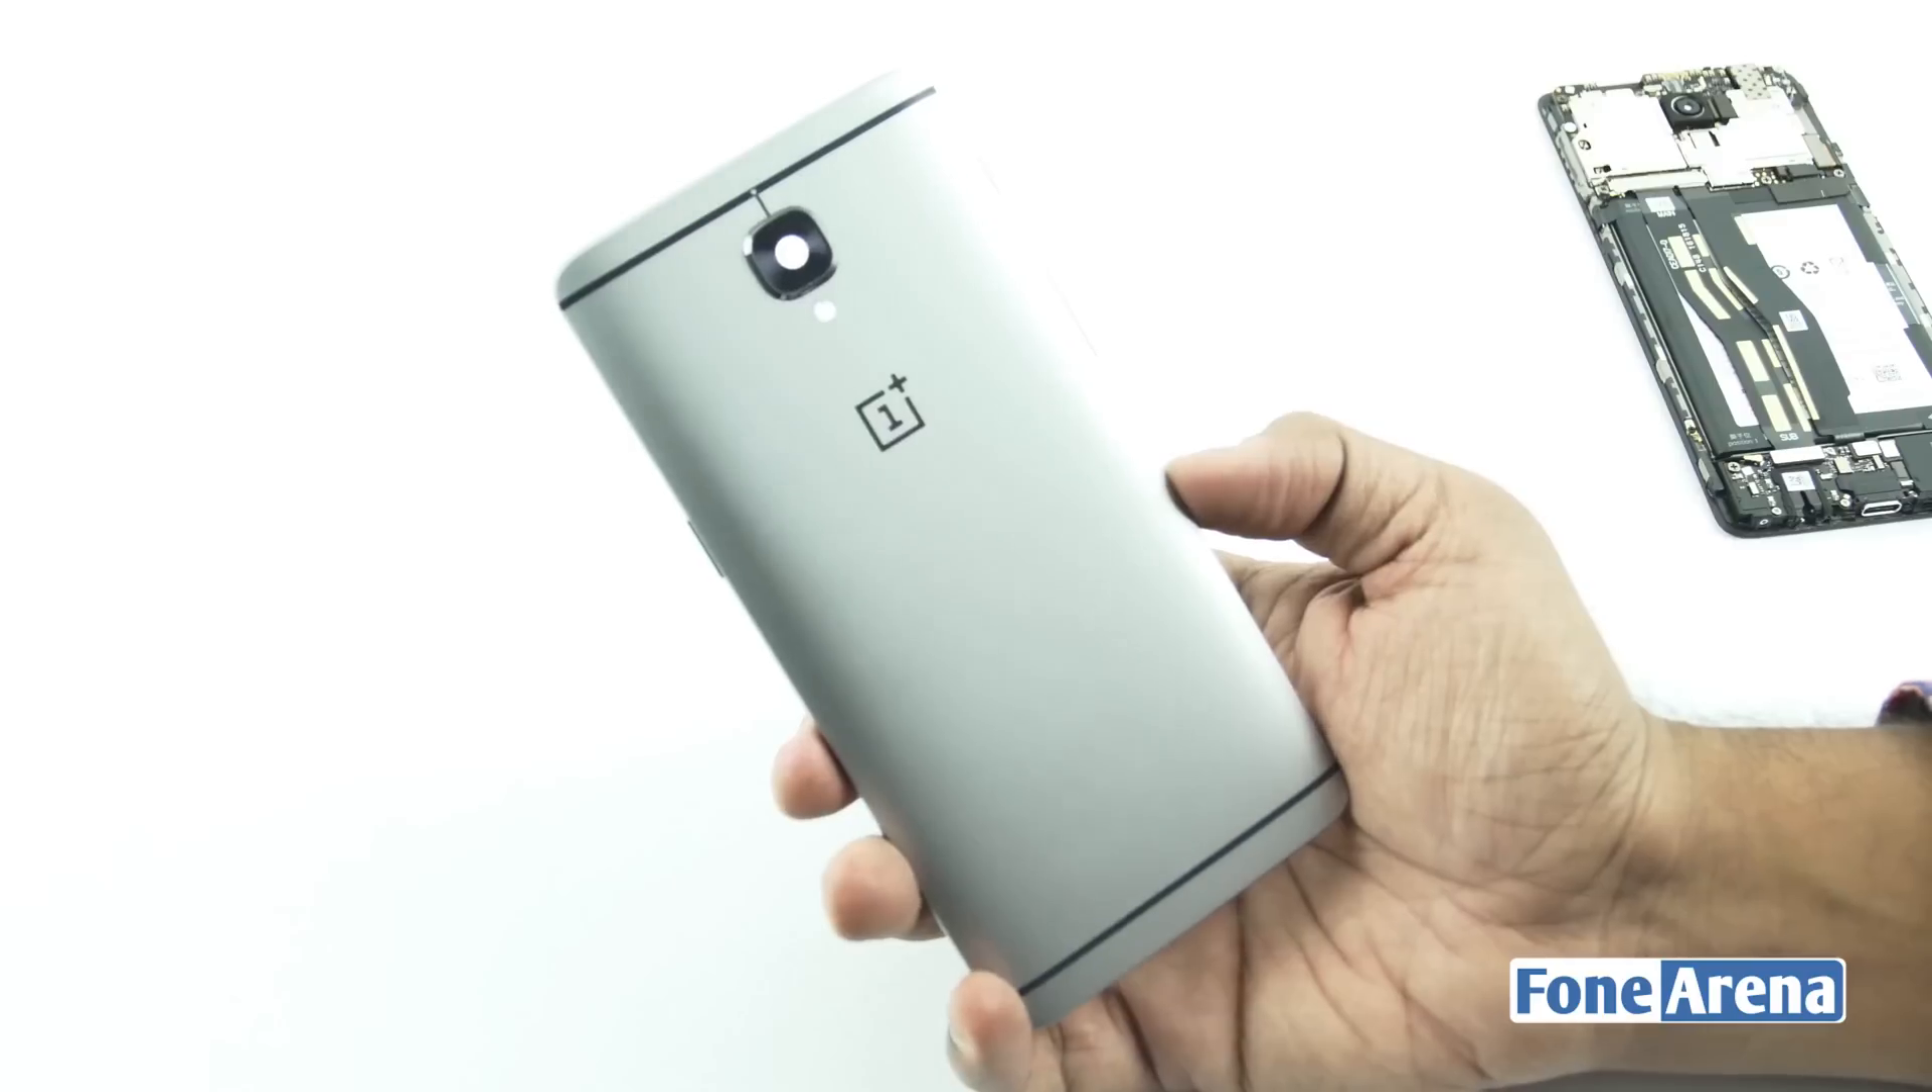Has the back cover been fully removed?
Yes.